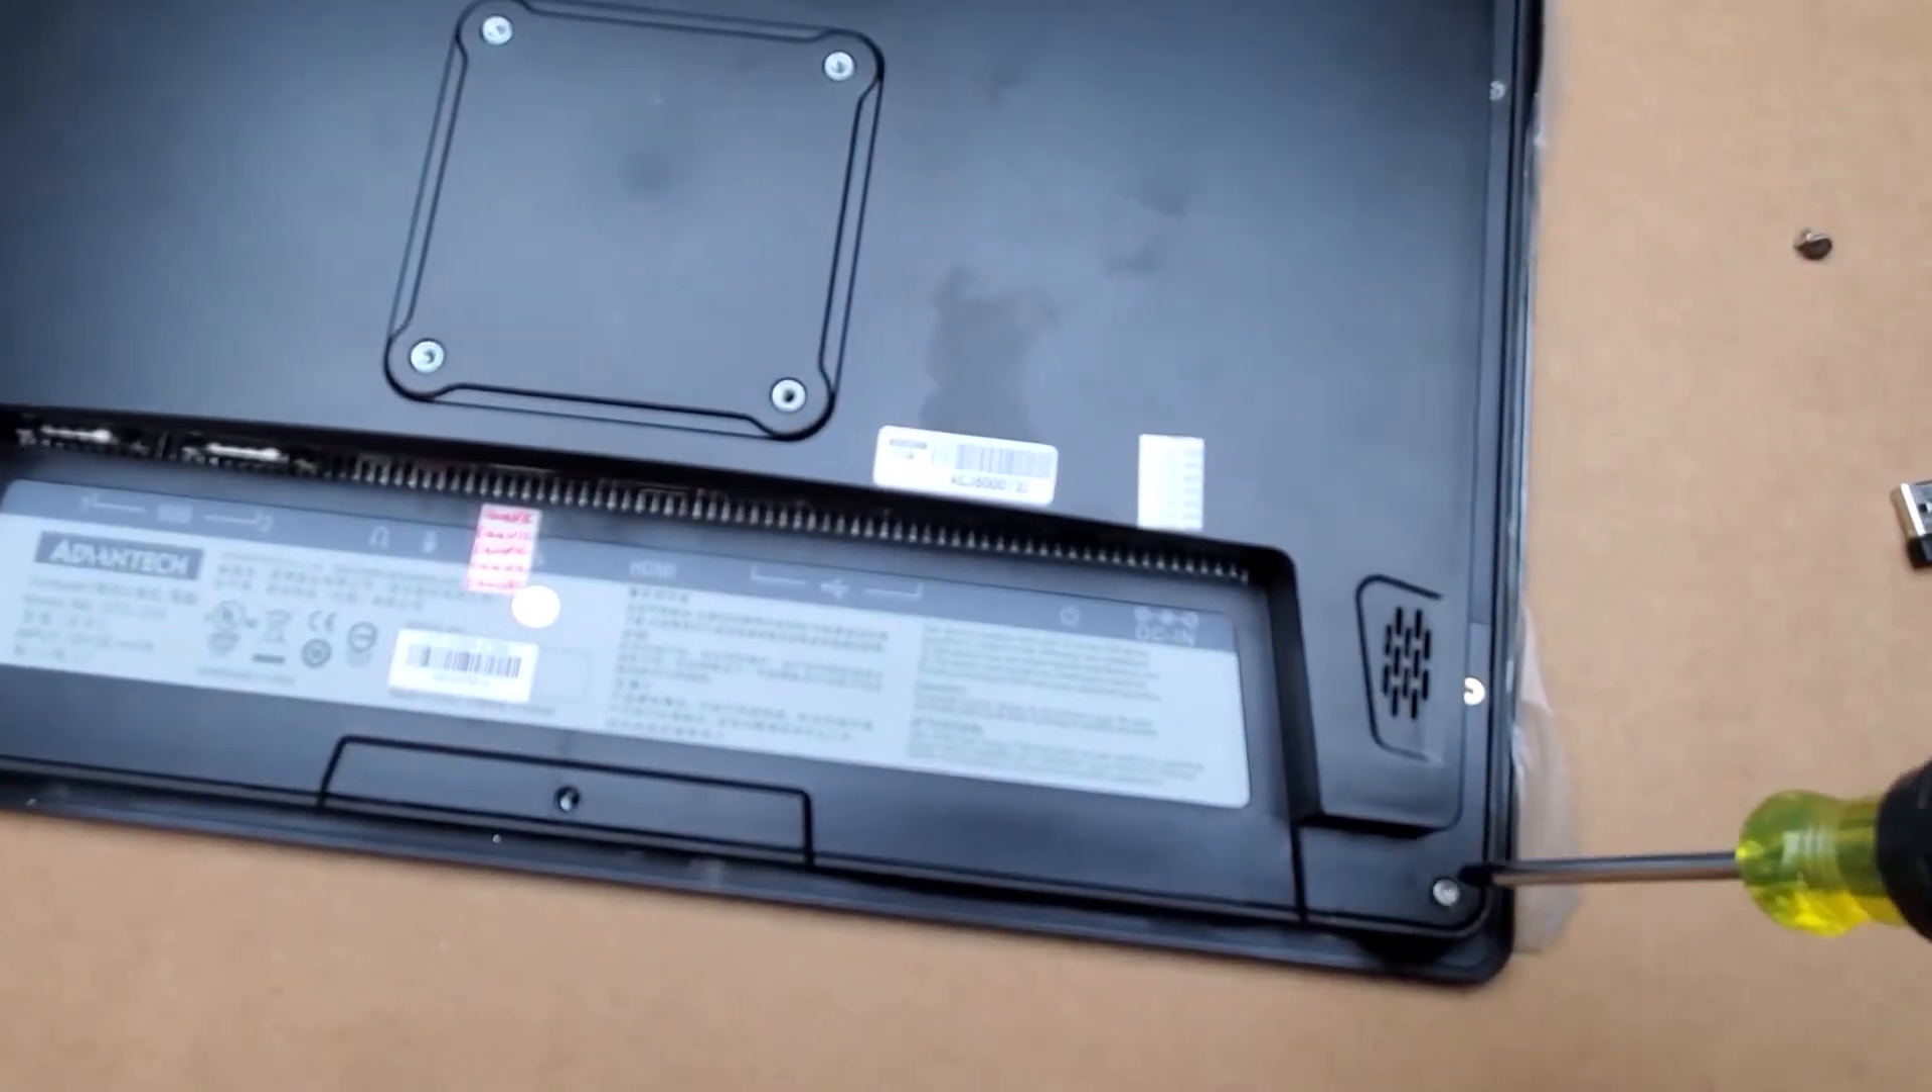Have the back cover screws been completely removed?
No.